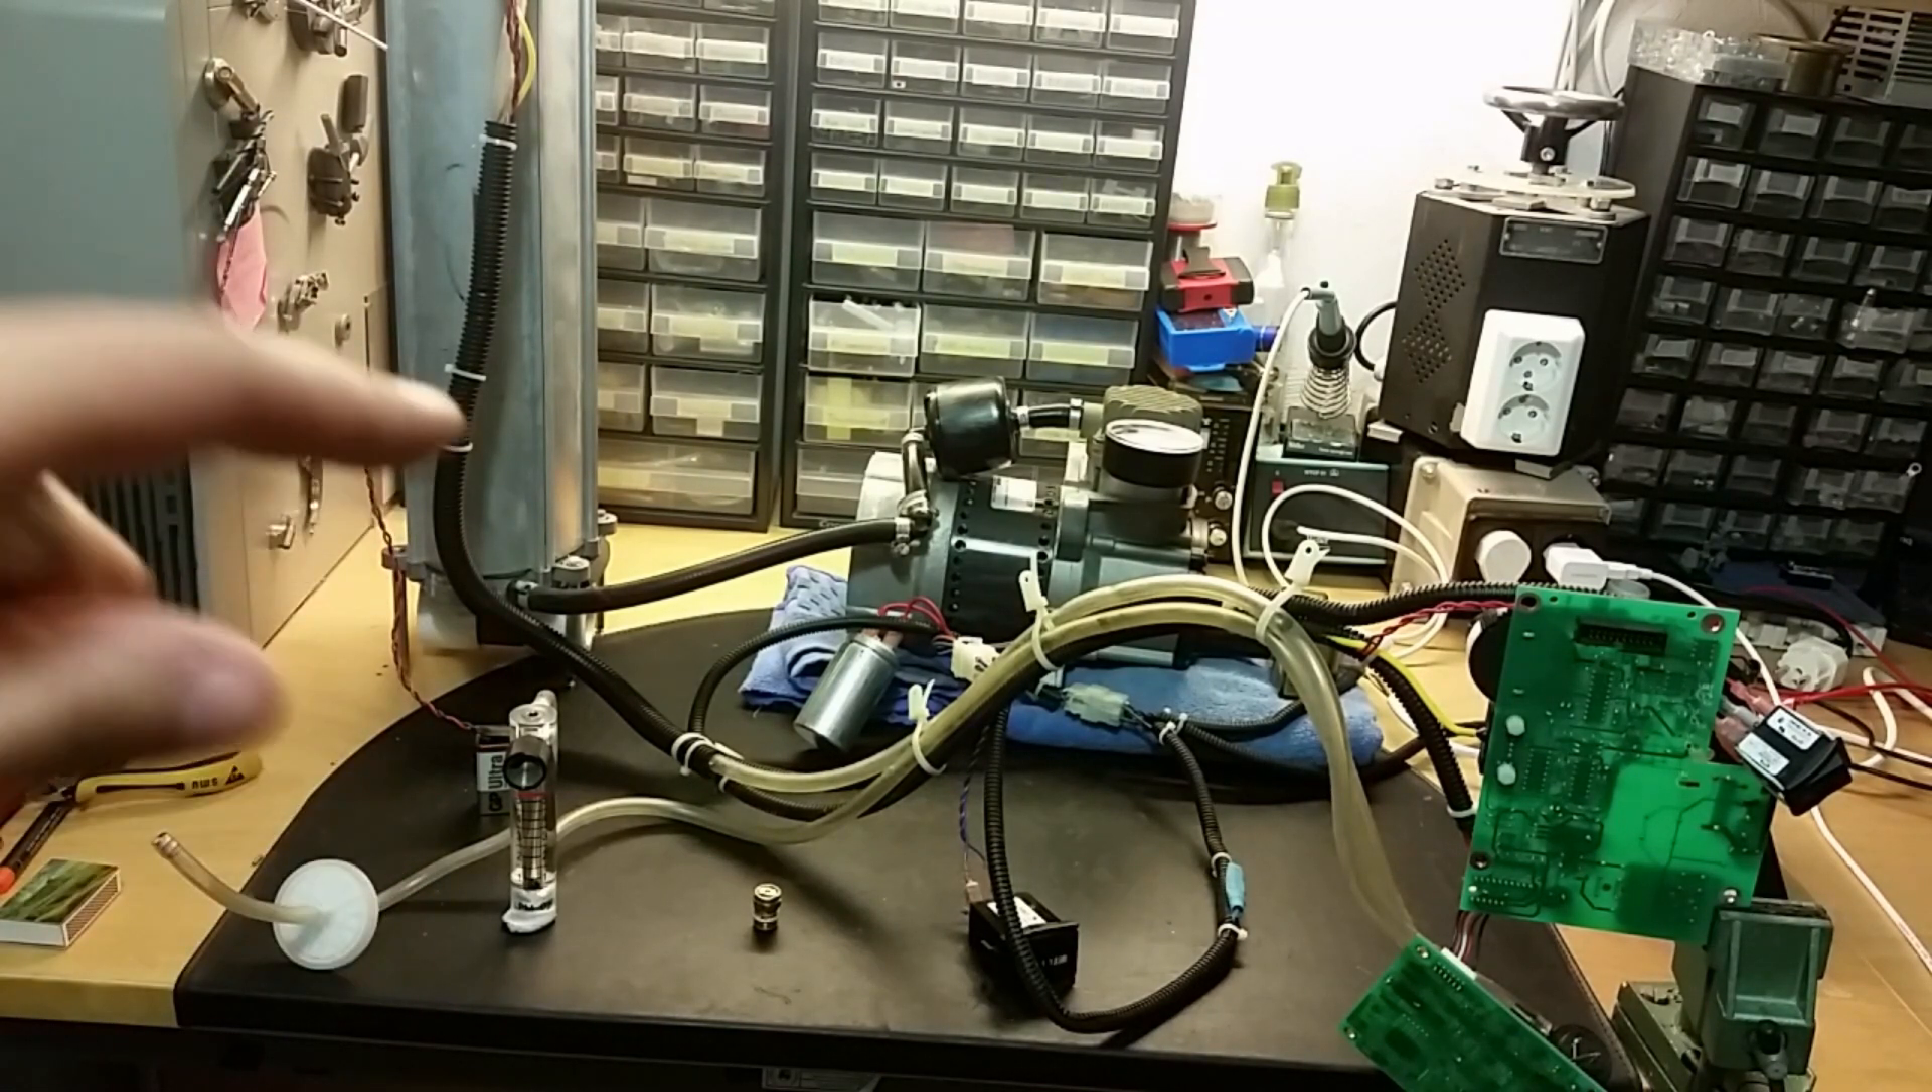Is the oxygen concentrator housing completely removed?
Yes.